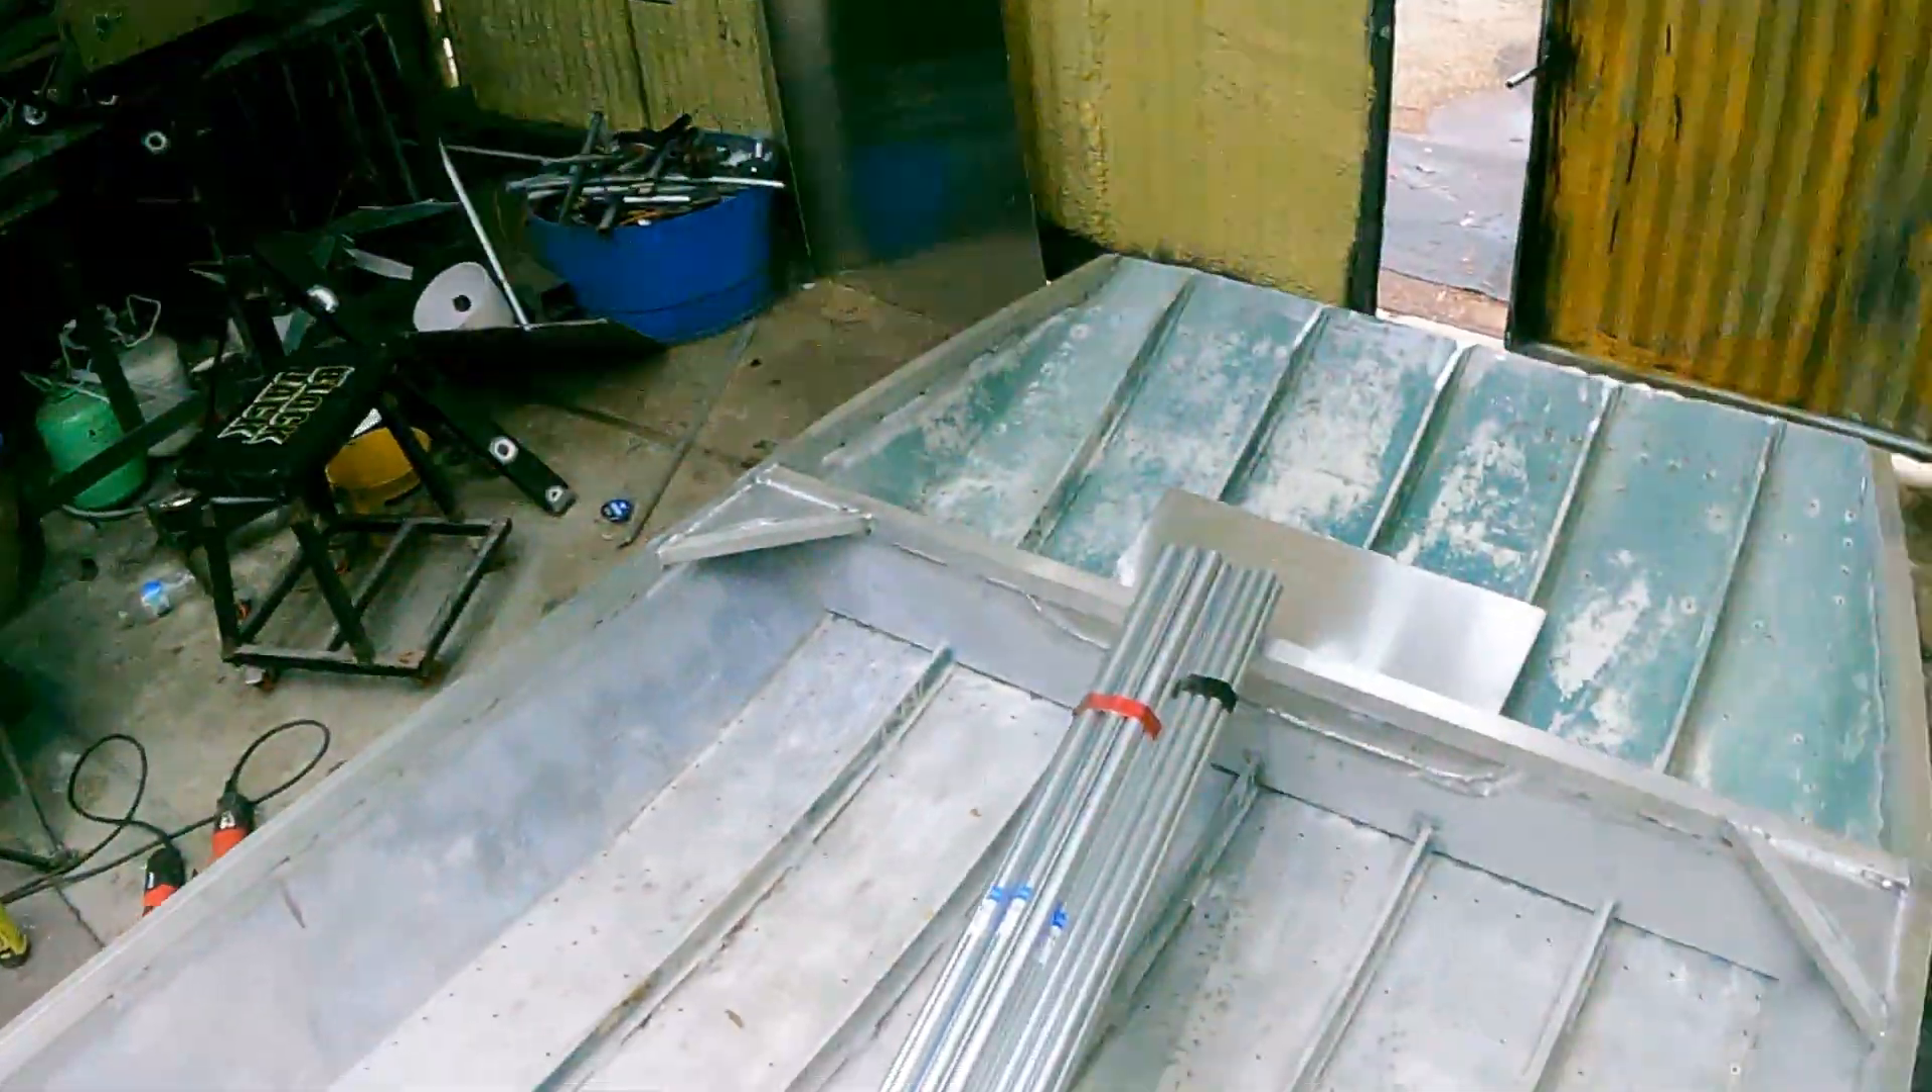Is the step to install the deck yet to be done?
Yes.